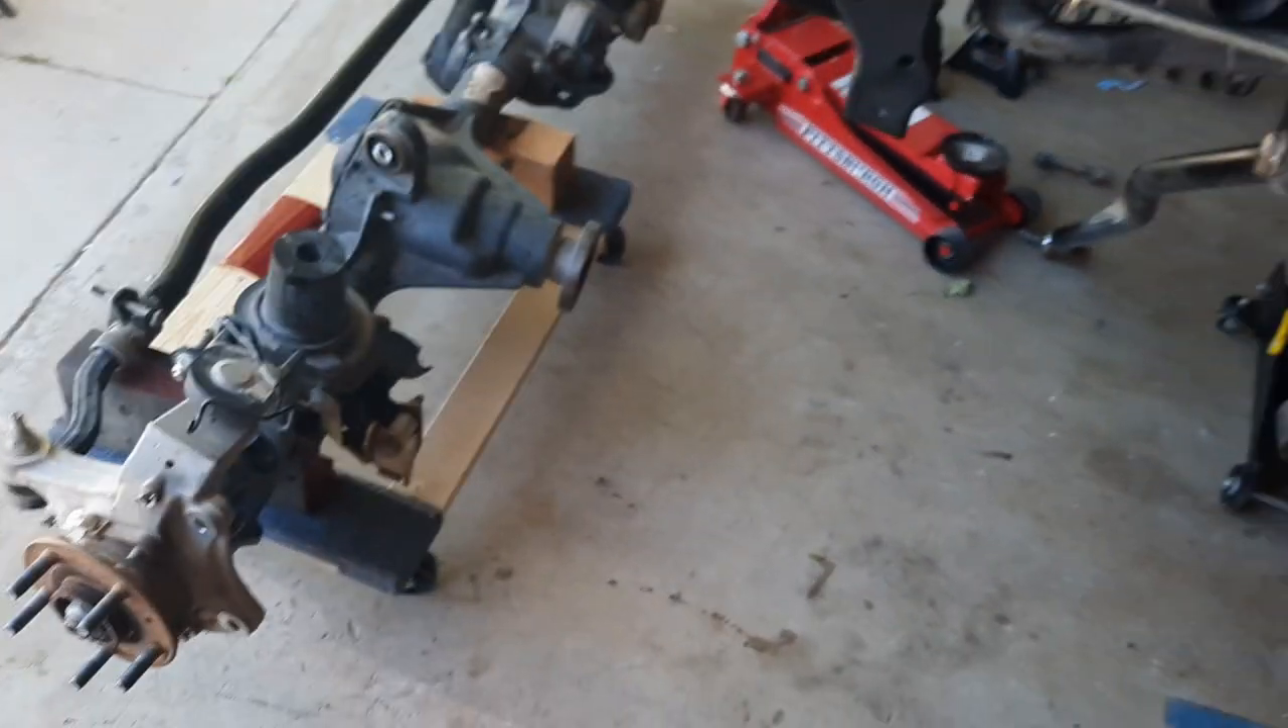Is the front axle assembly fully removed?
Yes.